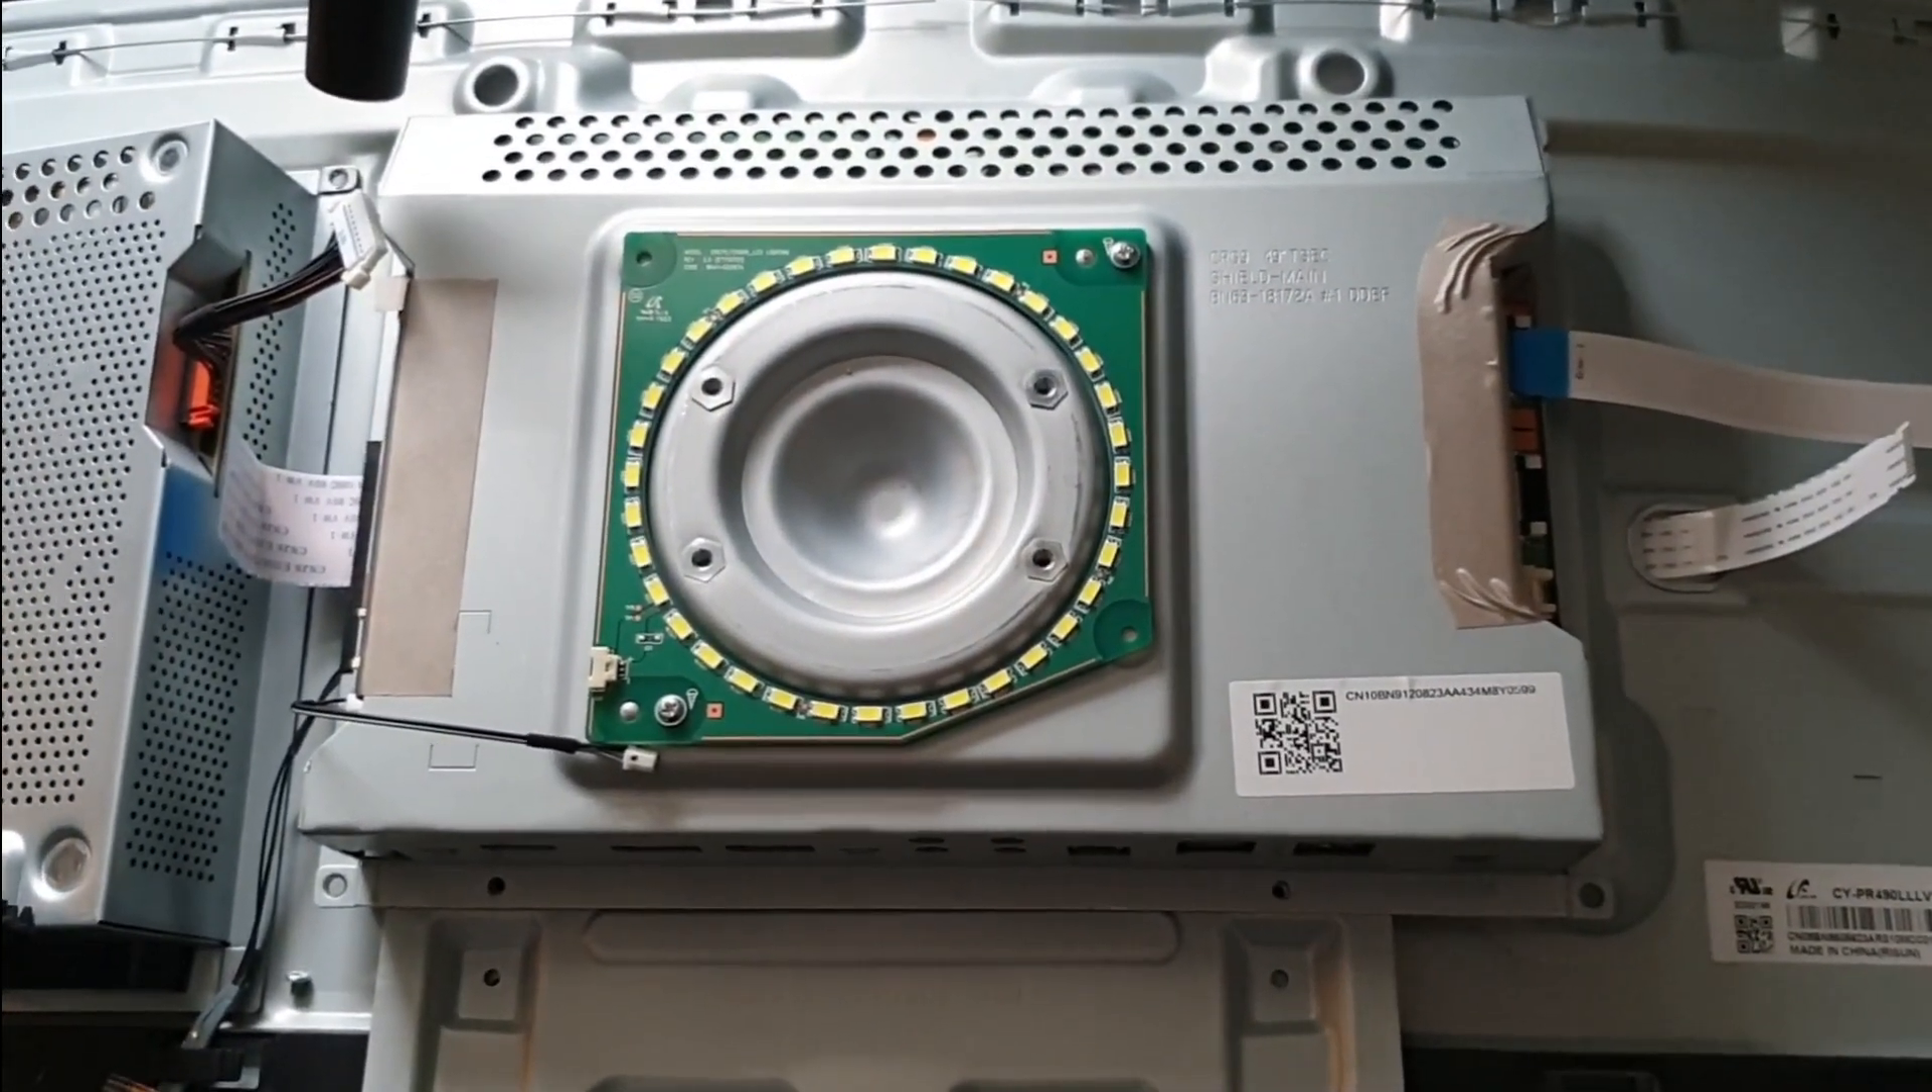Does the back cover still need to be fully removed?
No.